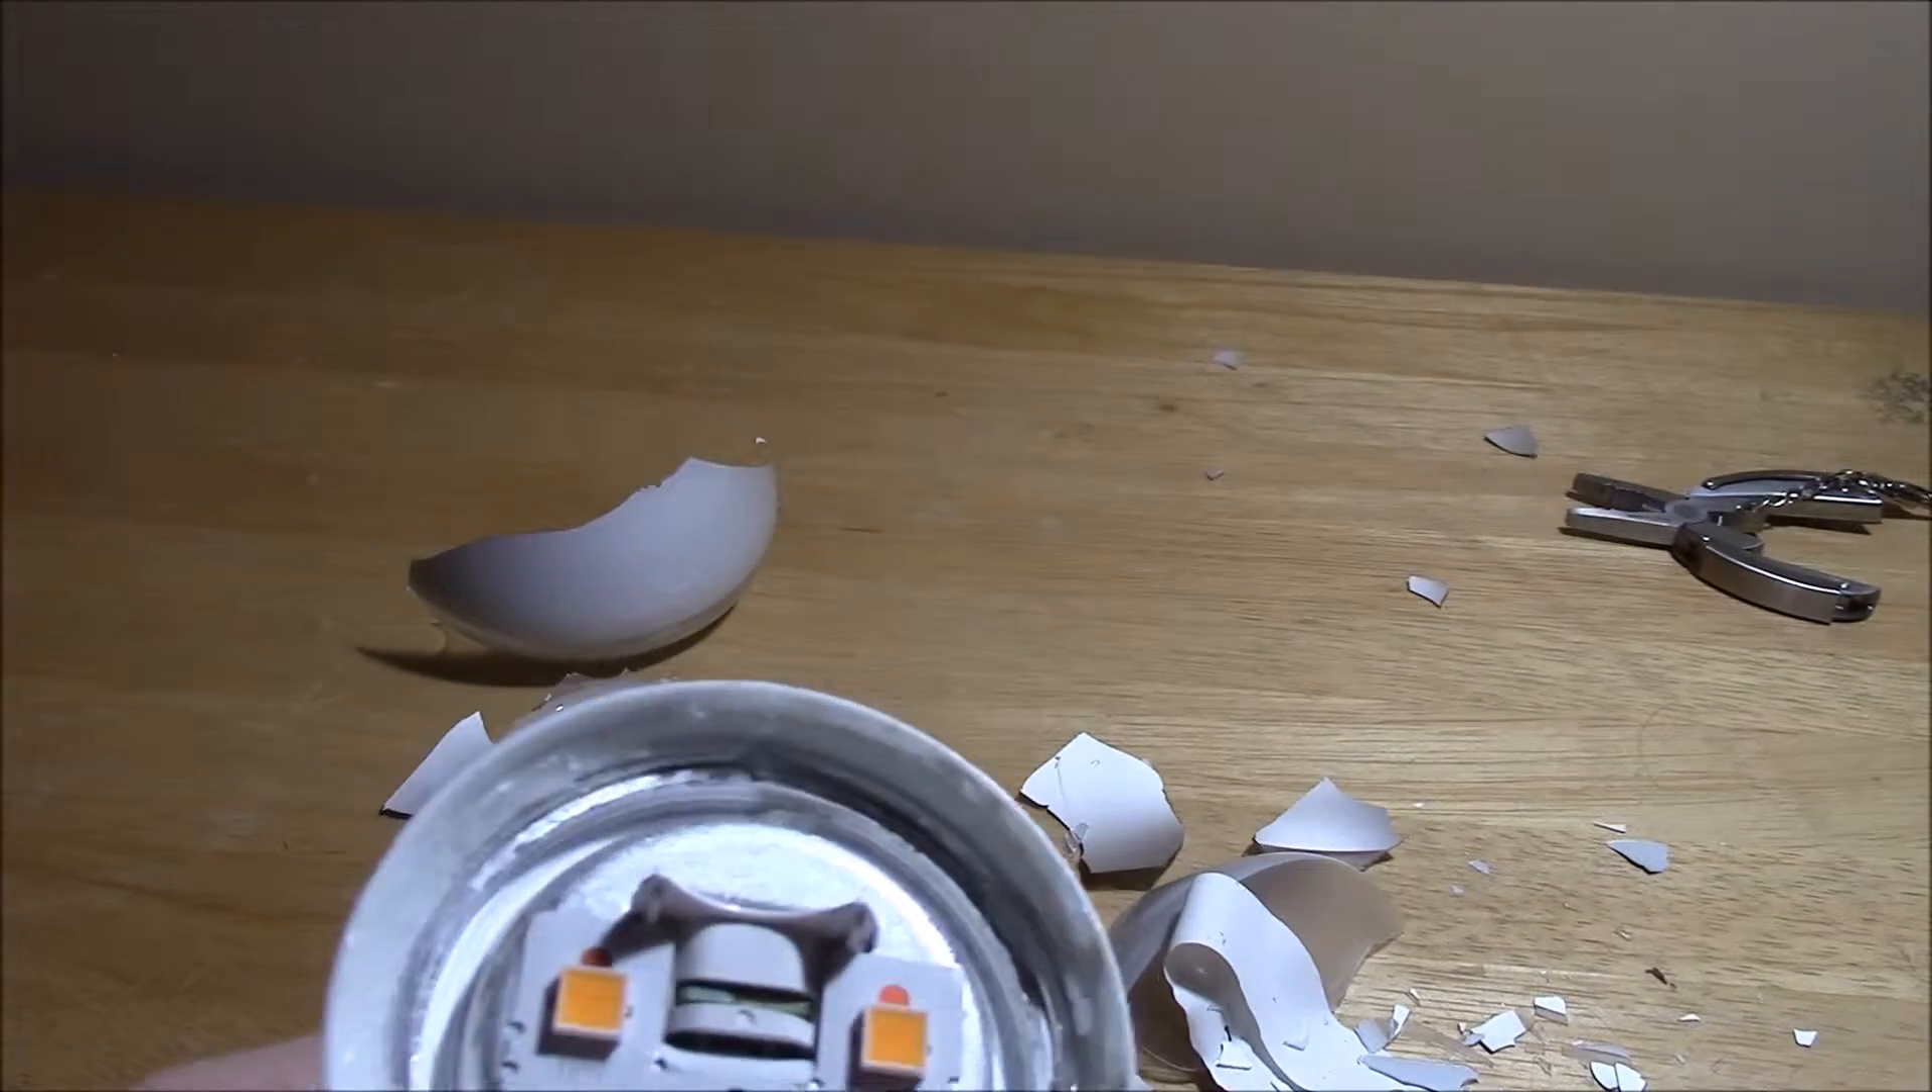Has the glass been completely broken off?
Yes.